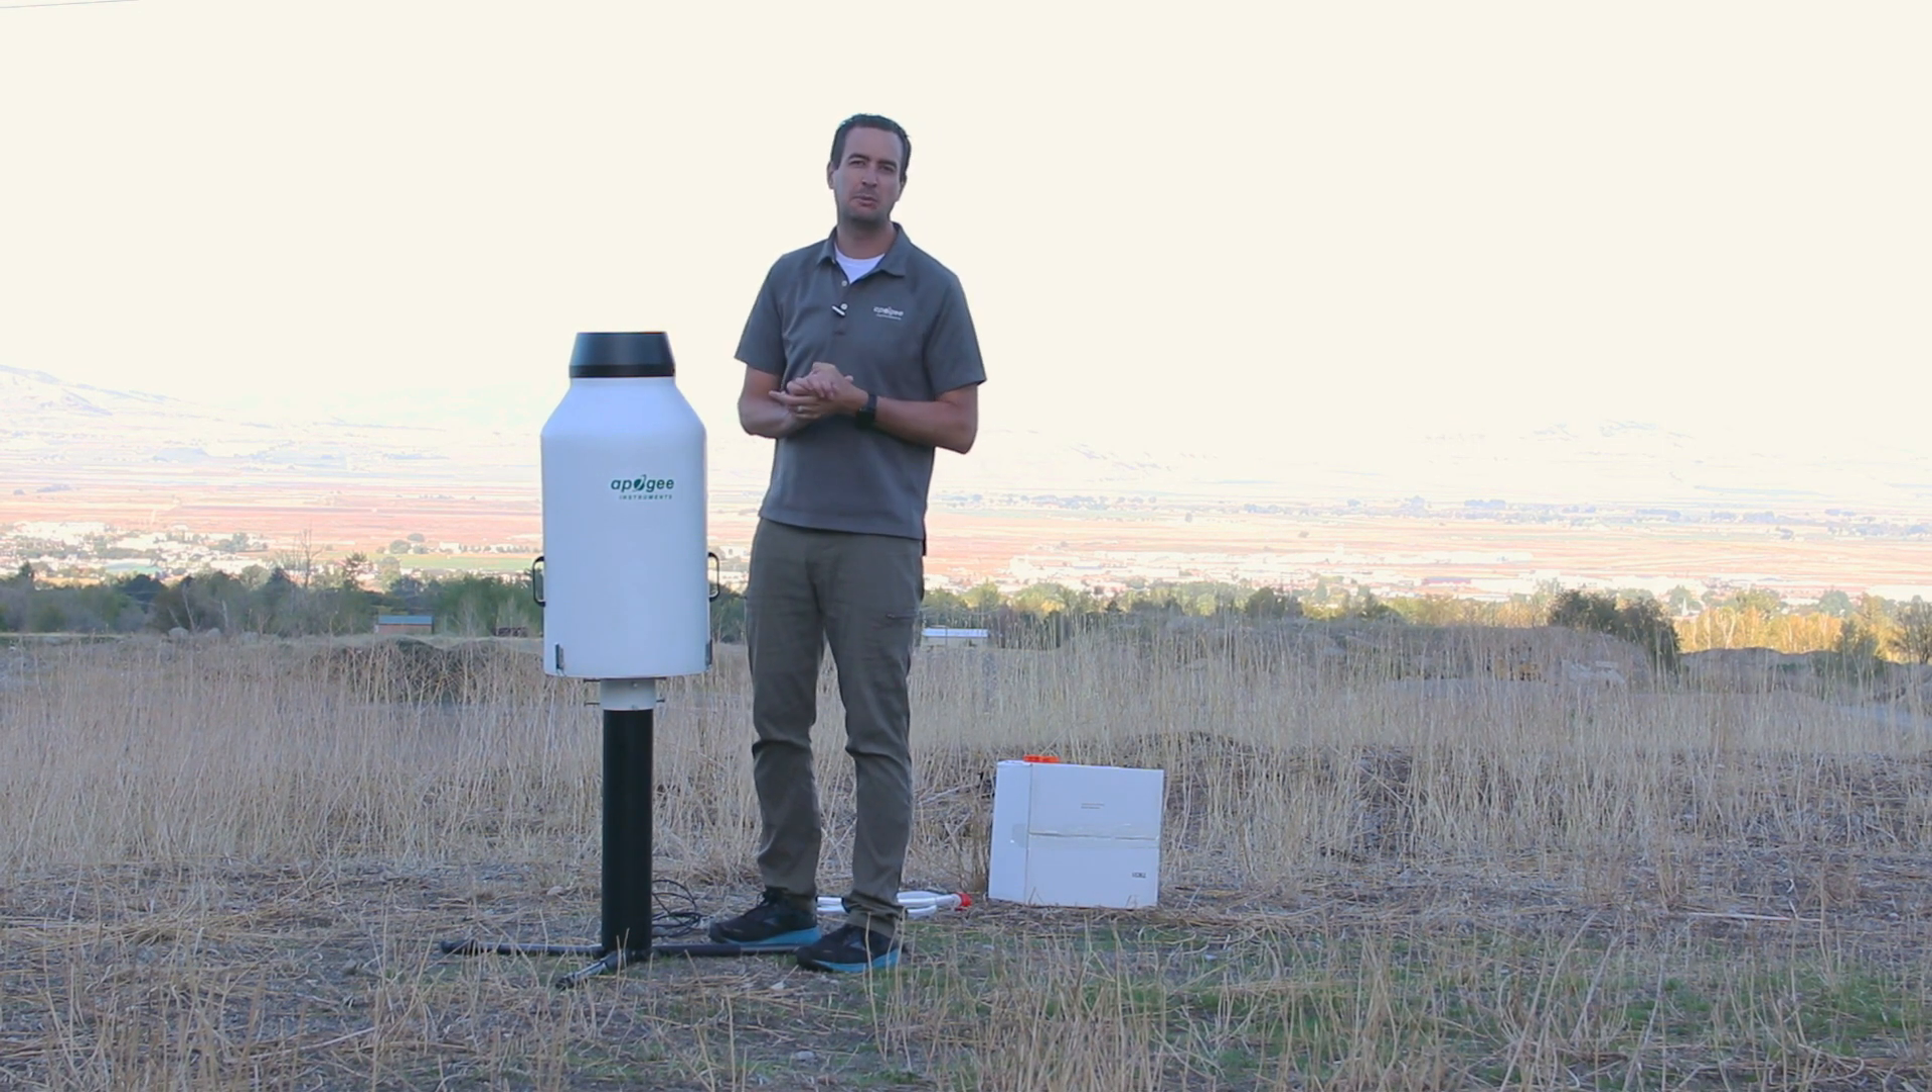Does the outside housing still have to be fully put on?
No.